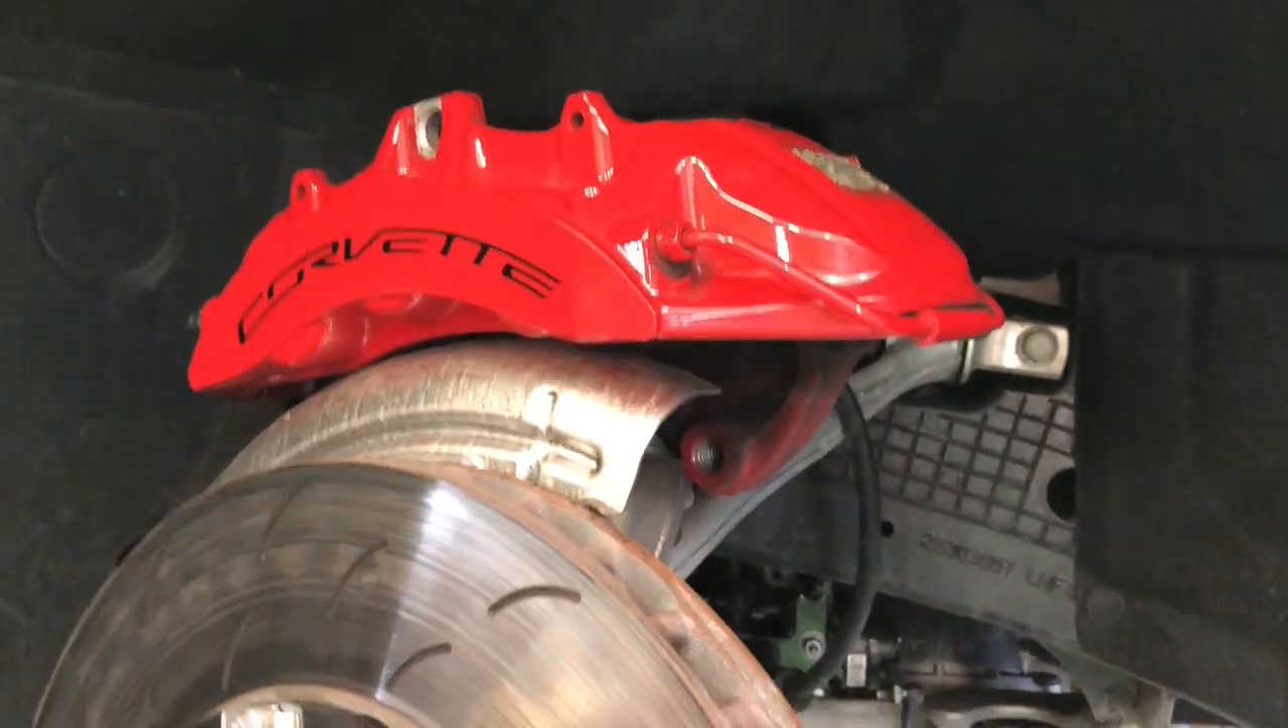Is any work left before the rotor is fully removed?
Yes.